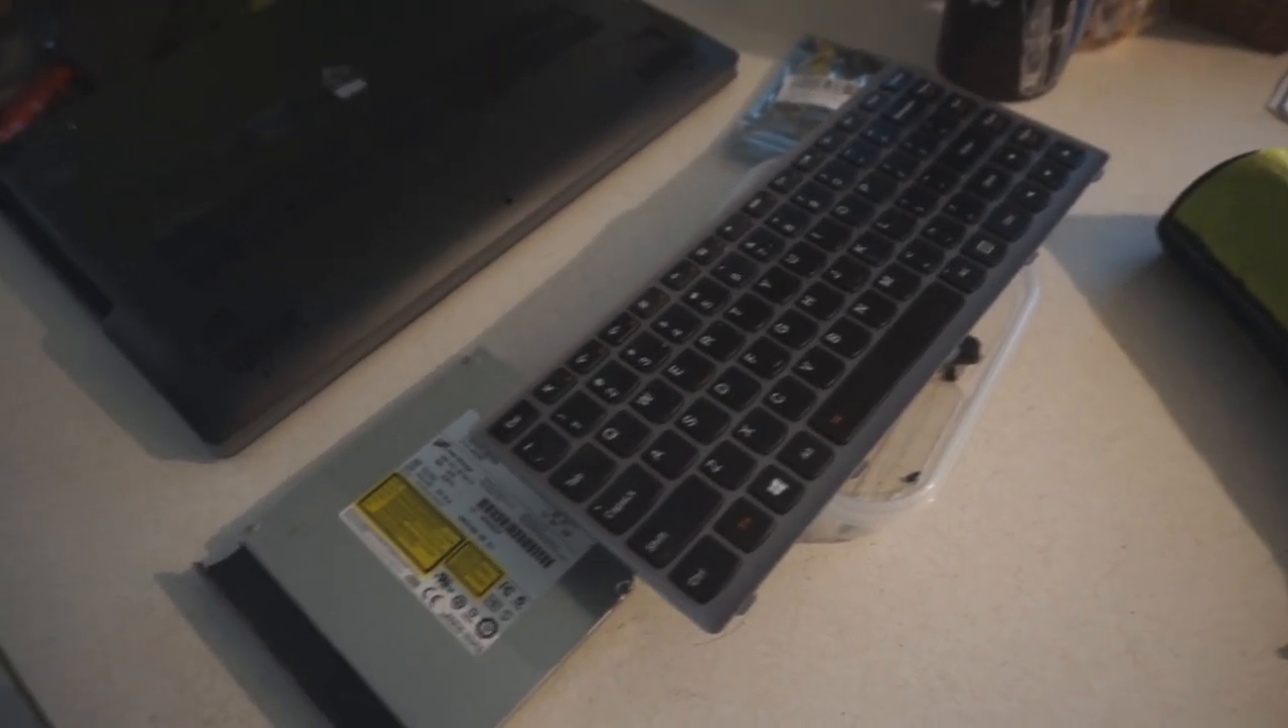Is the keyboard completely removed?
Yes.